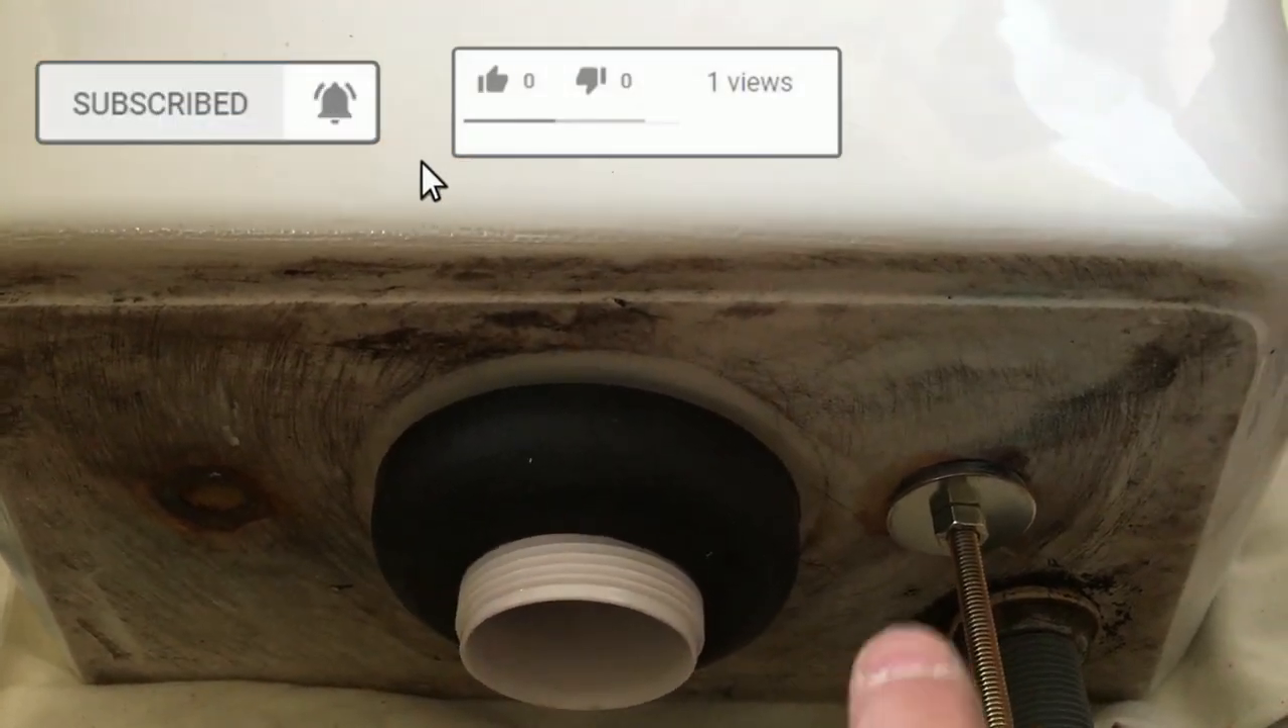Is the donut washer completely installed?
Yes.